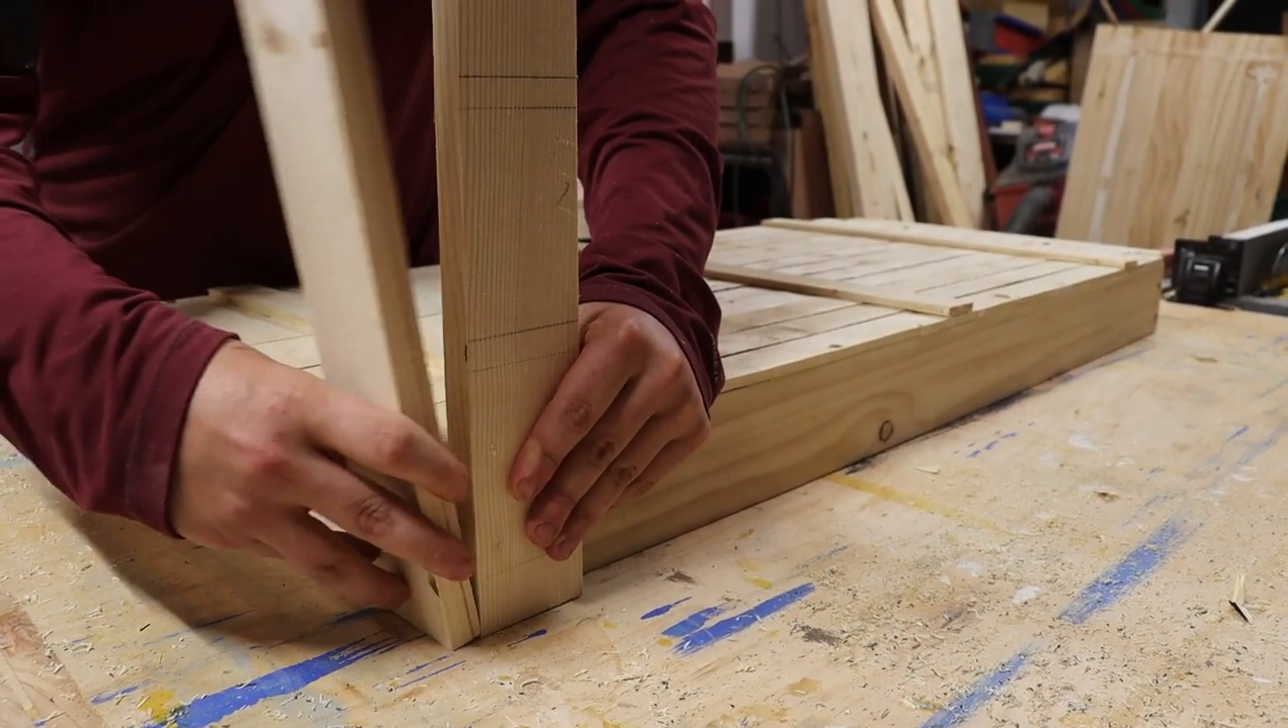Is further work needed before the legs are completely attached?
Yes.